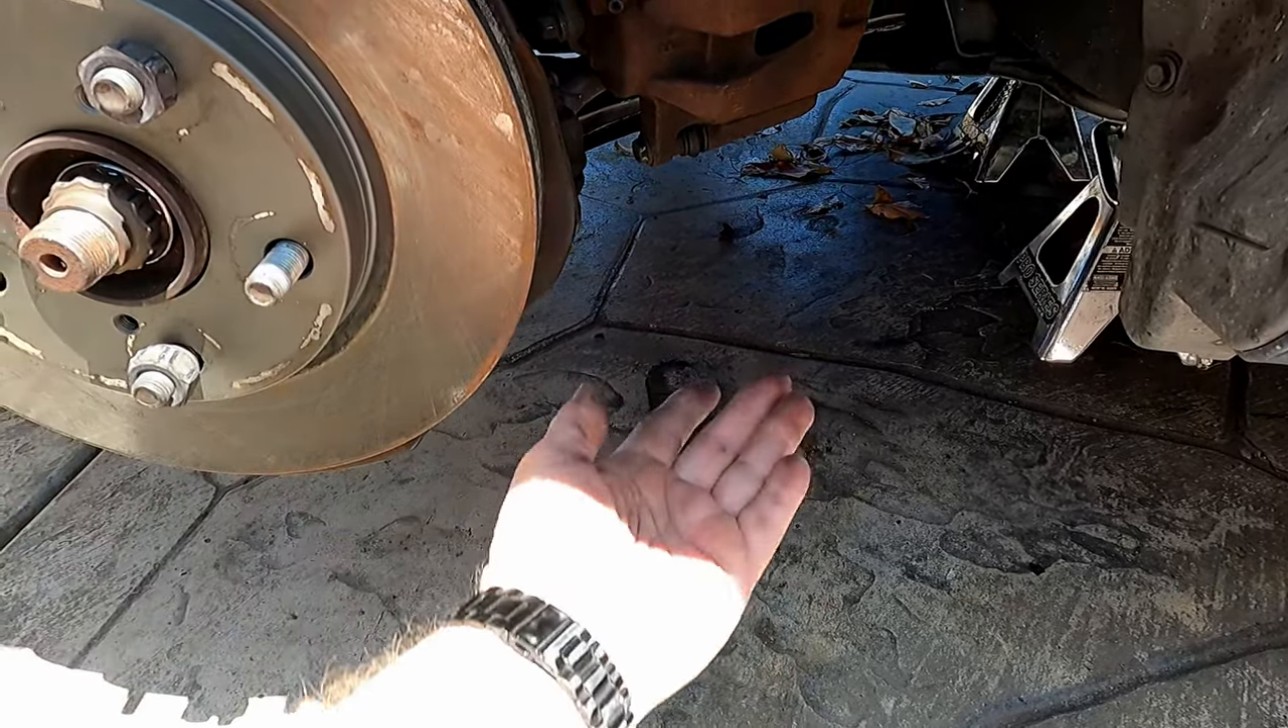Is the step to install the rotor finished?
Yes.